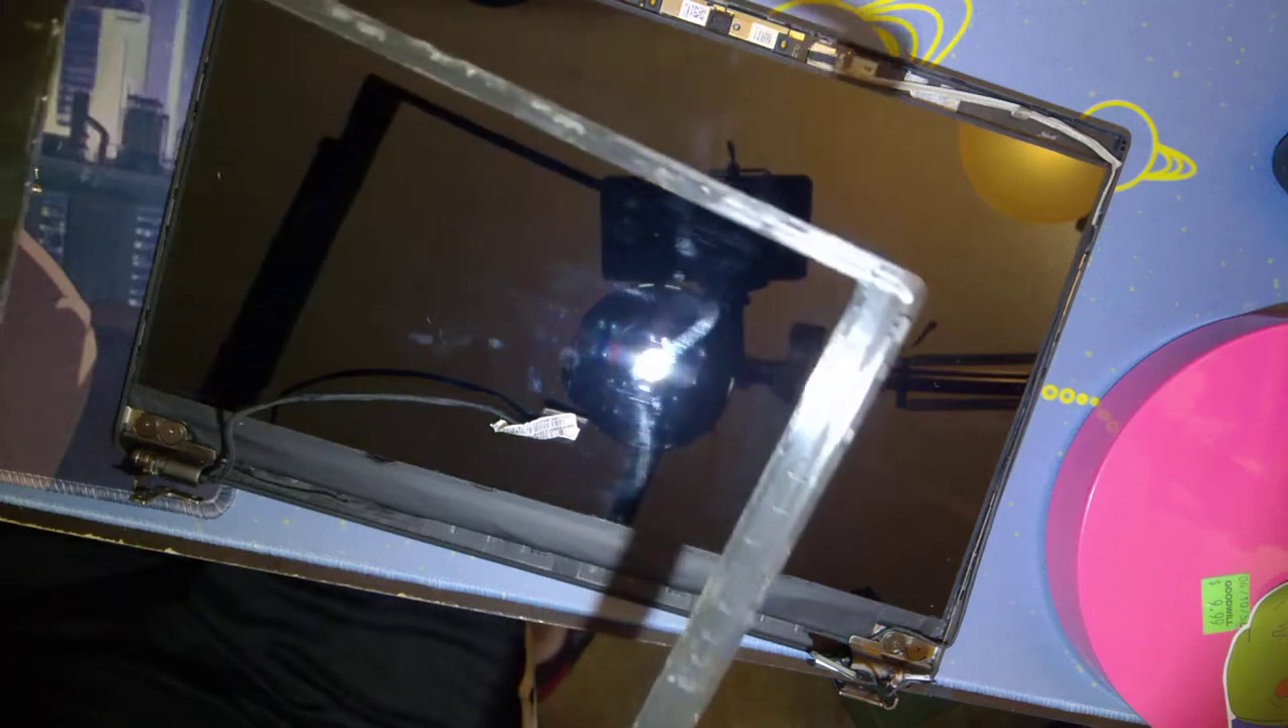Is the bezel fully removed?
Yes.